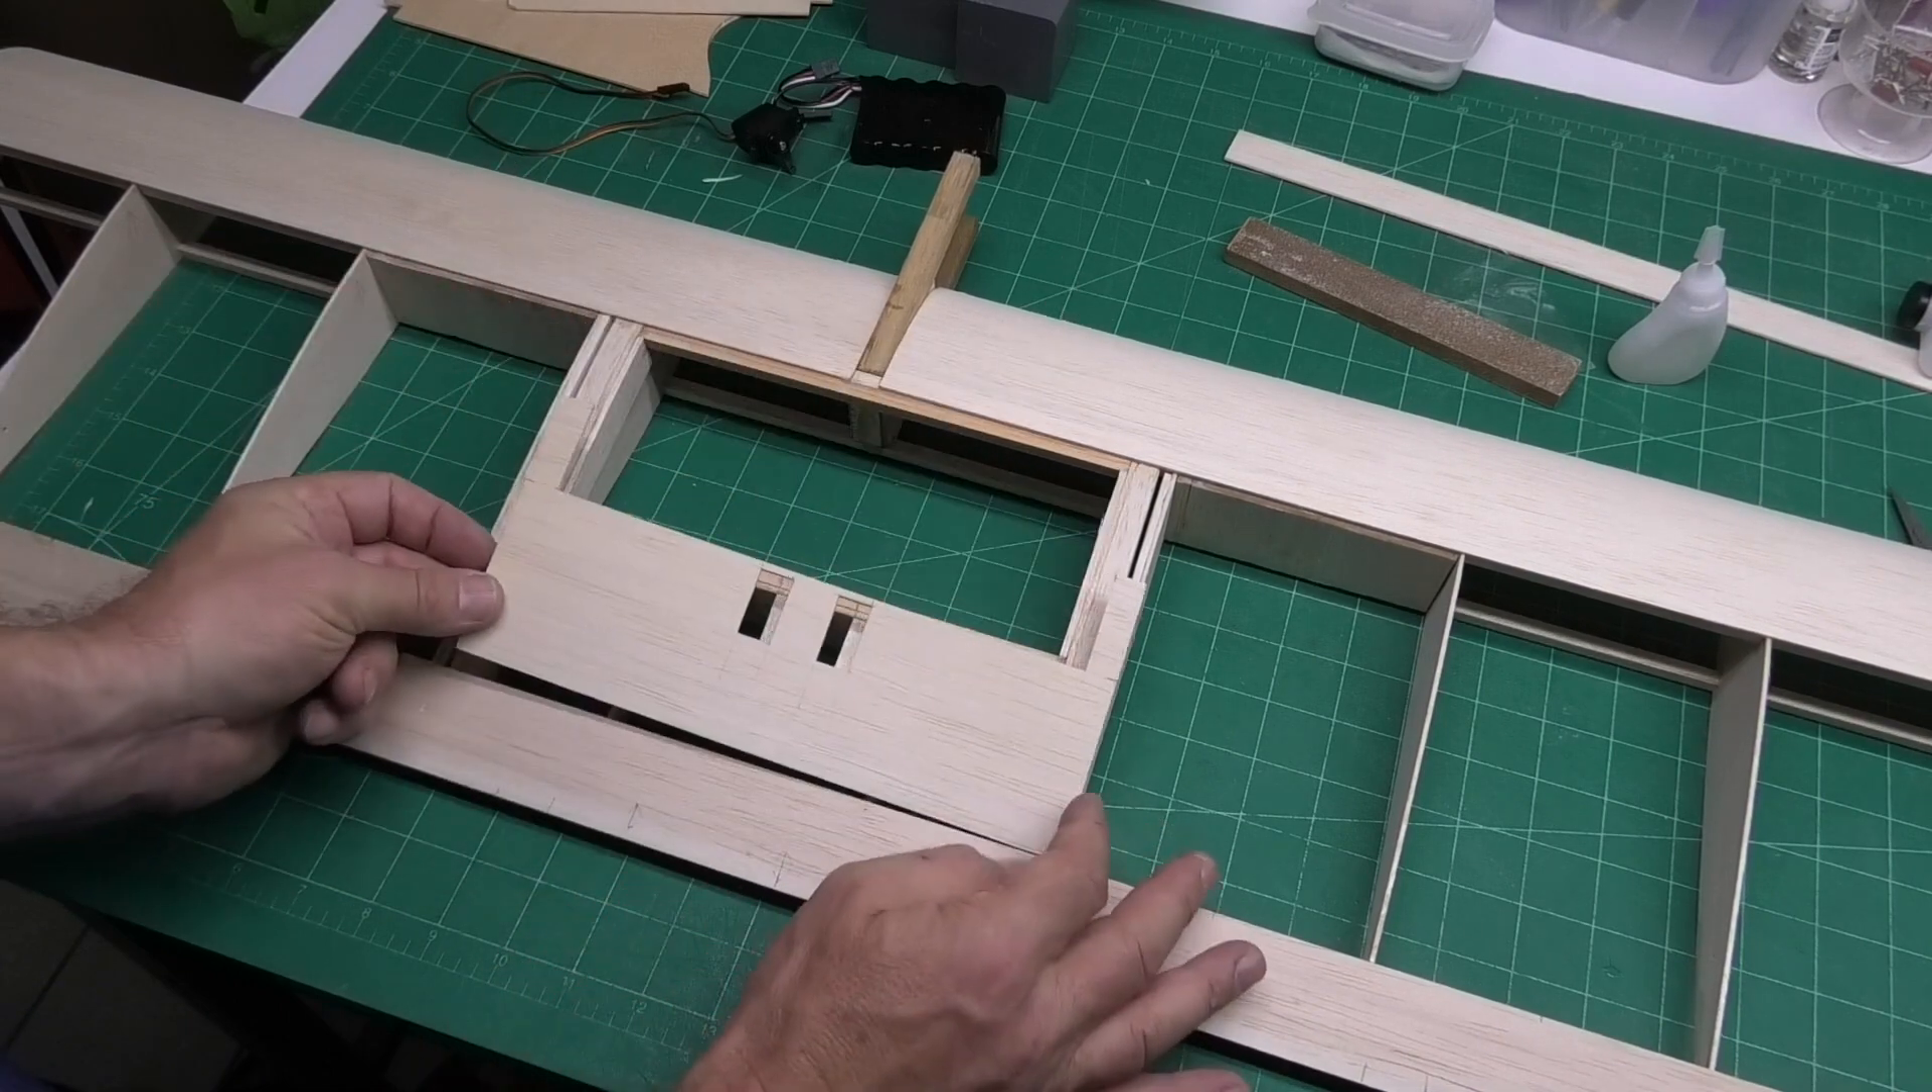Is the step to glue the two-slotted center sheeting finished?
No.